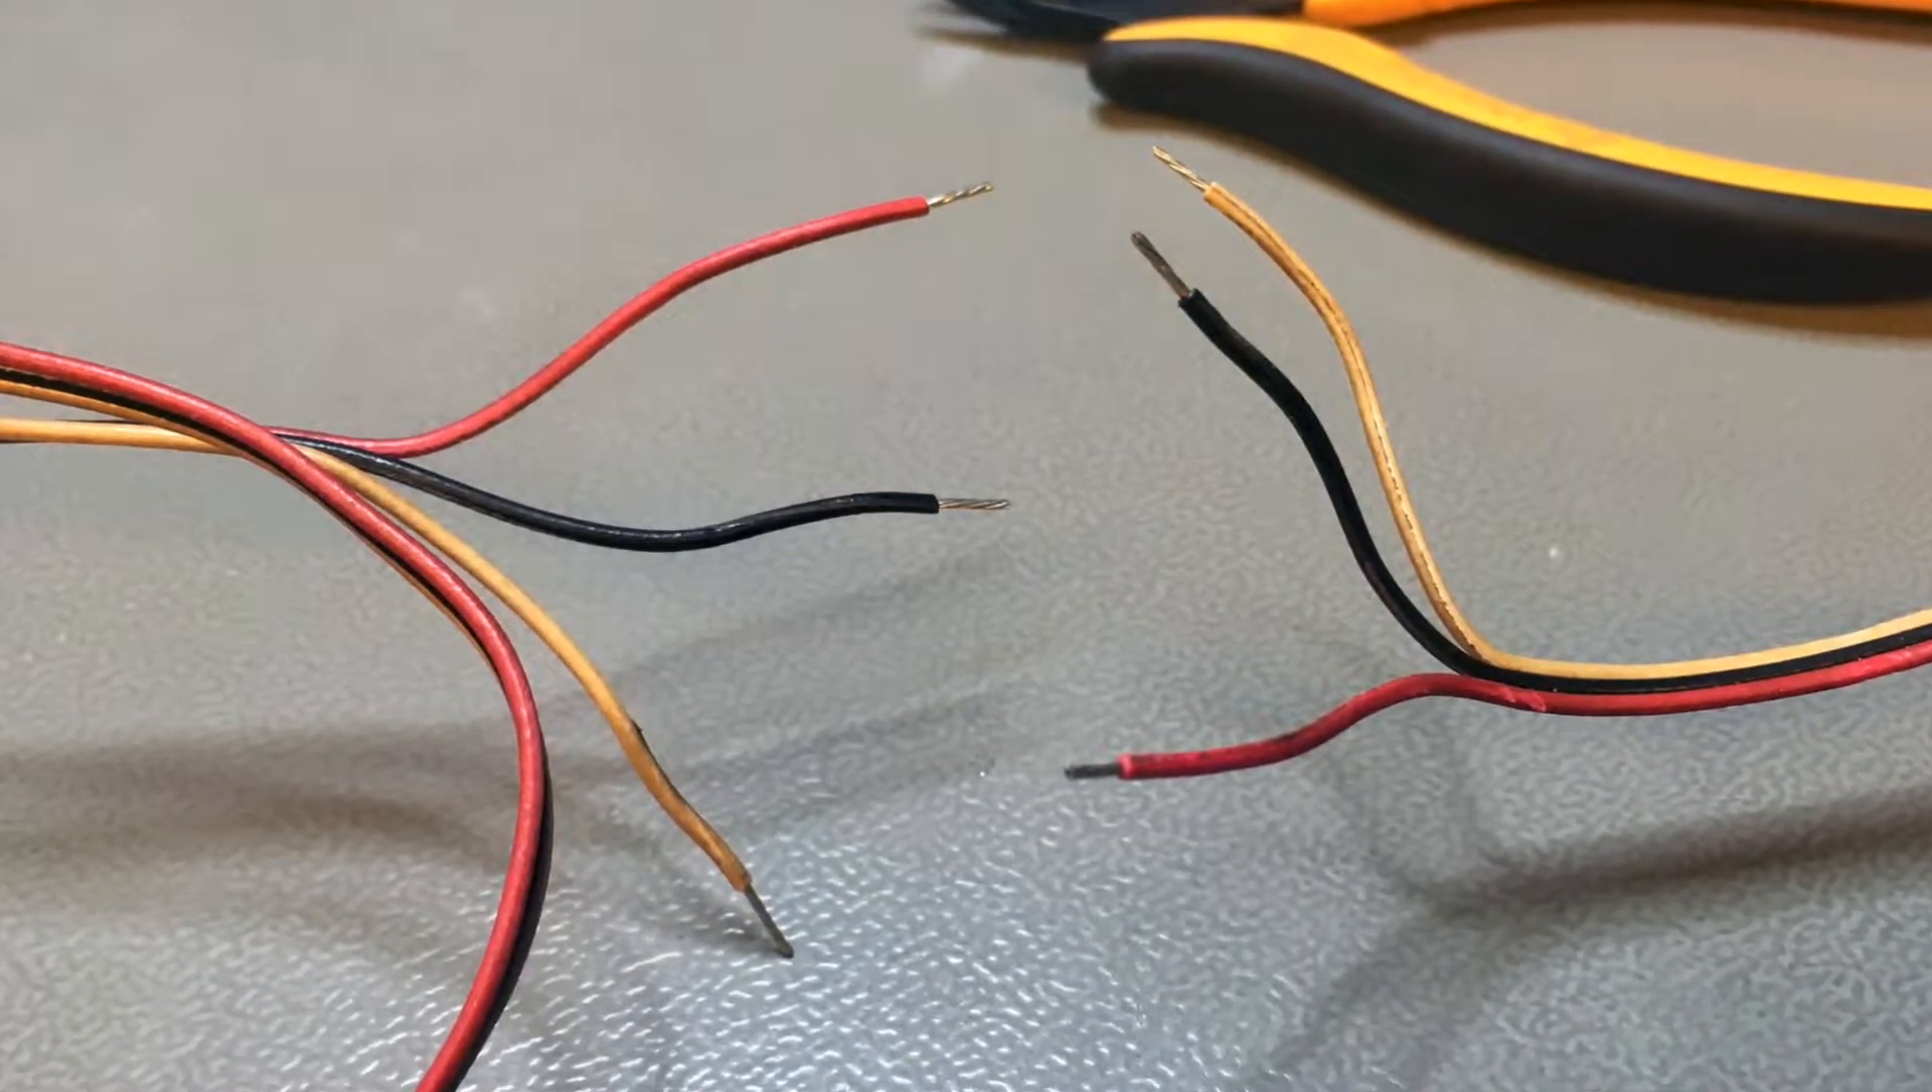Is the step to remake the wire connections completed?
No.